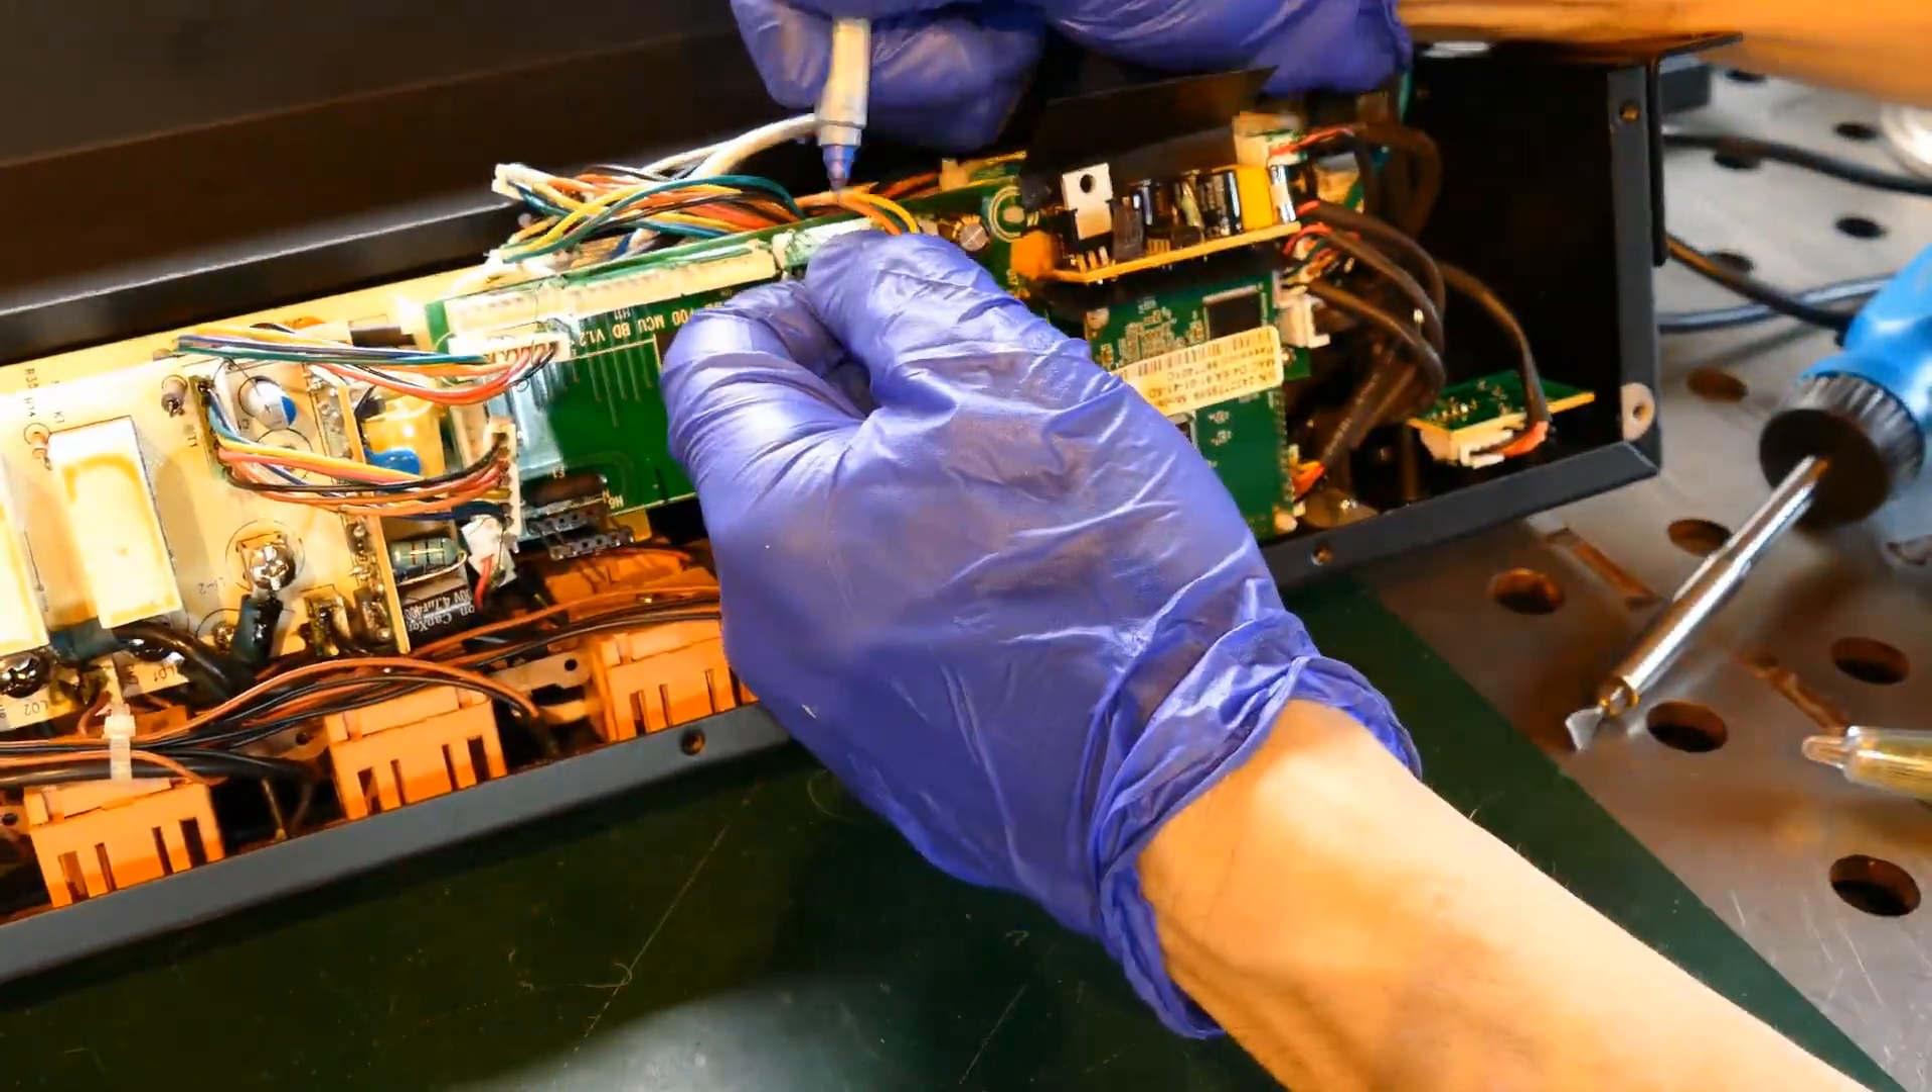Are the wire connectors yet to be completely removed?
Yes.